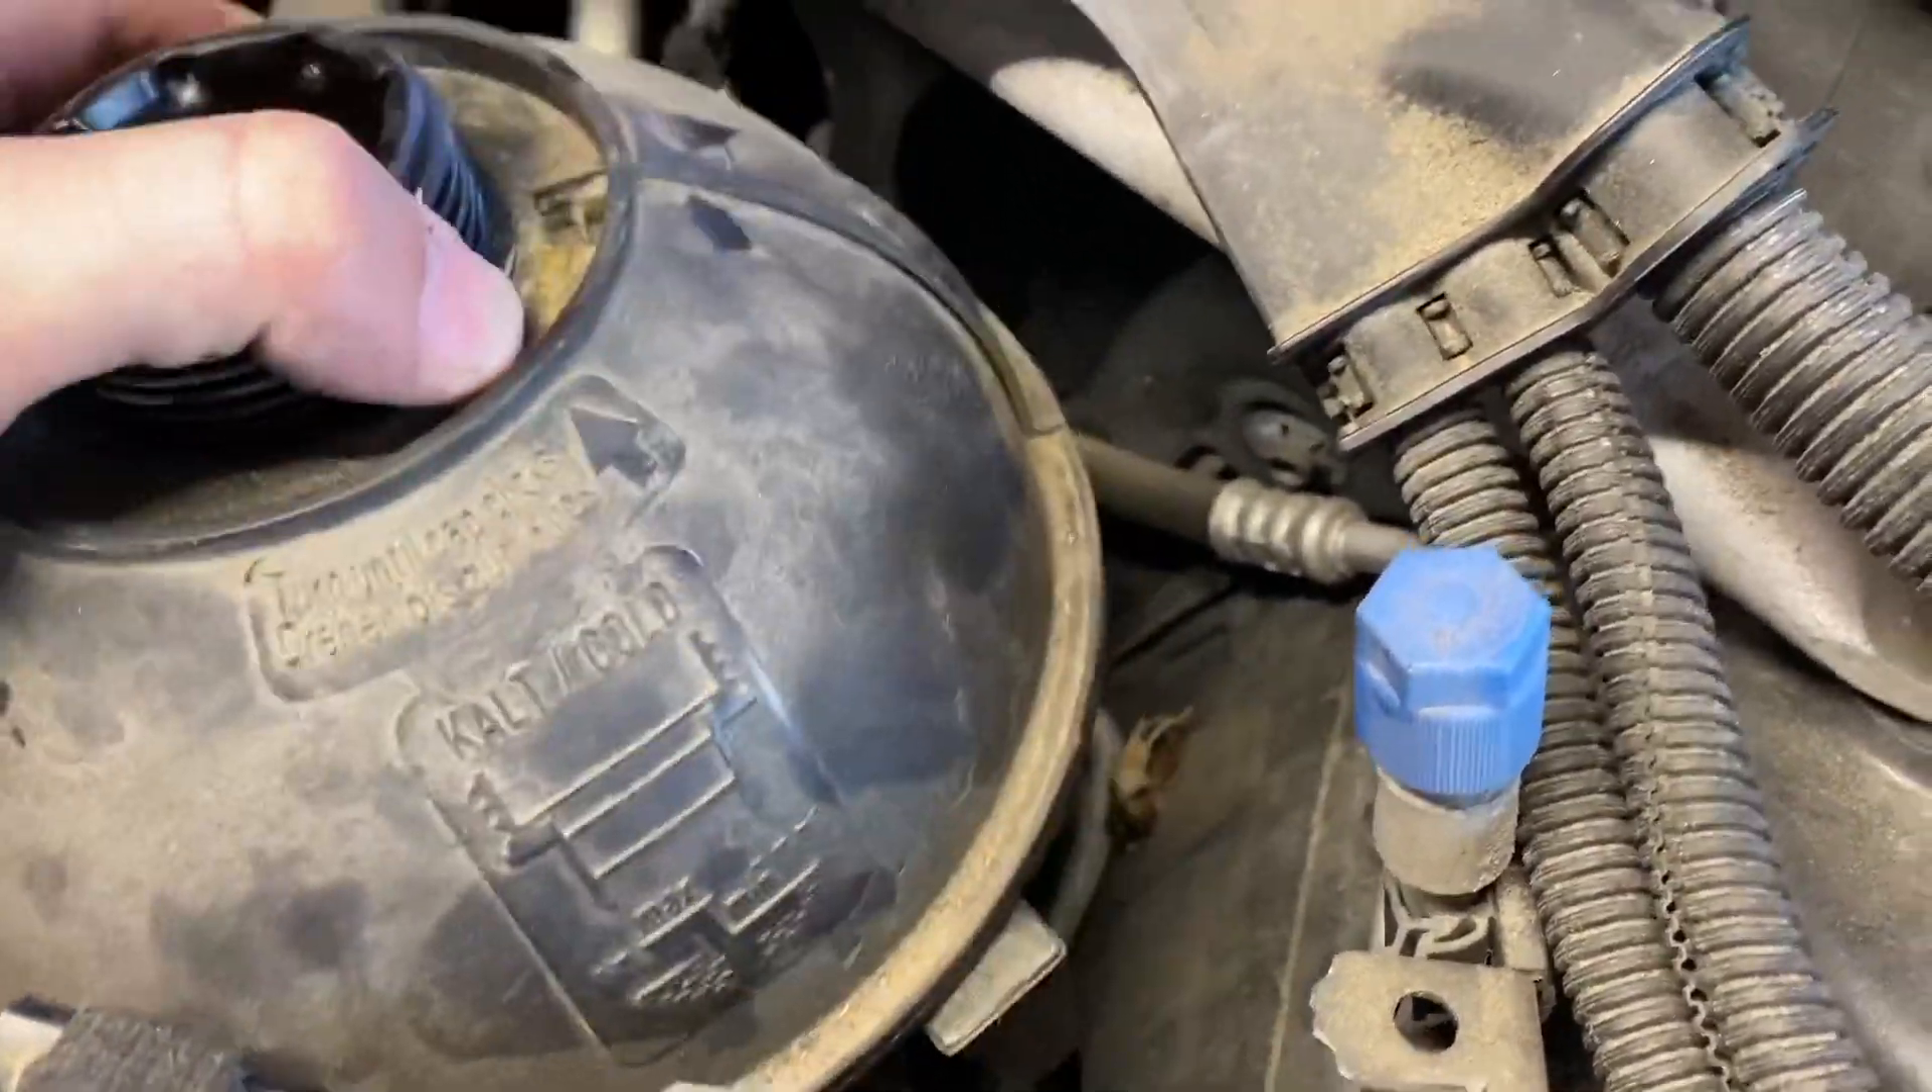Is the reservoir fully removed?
No.